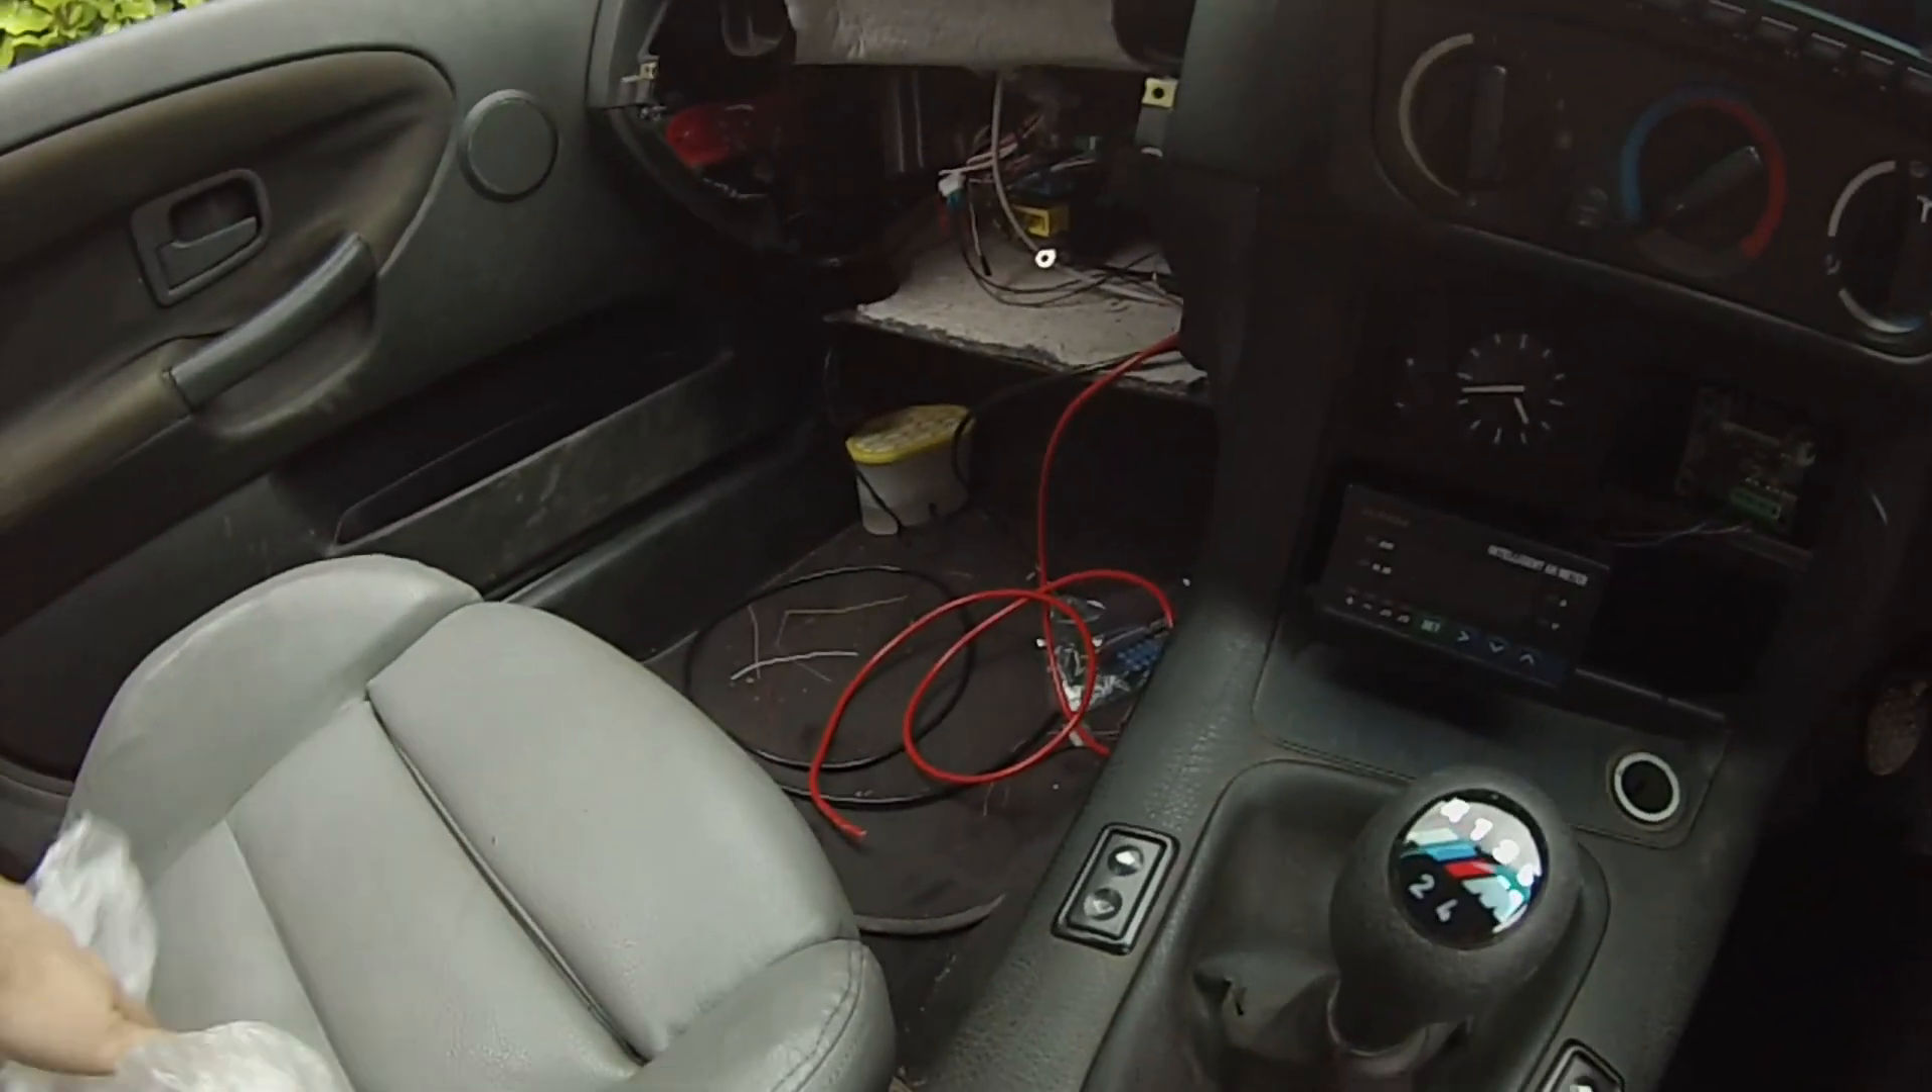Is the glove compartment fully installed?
No.